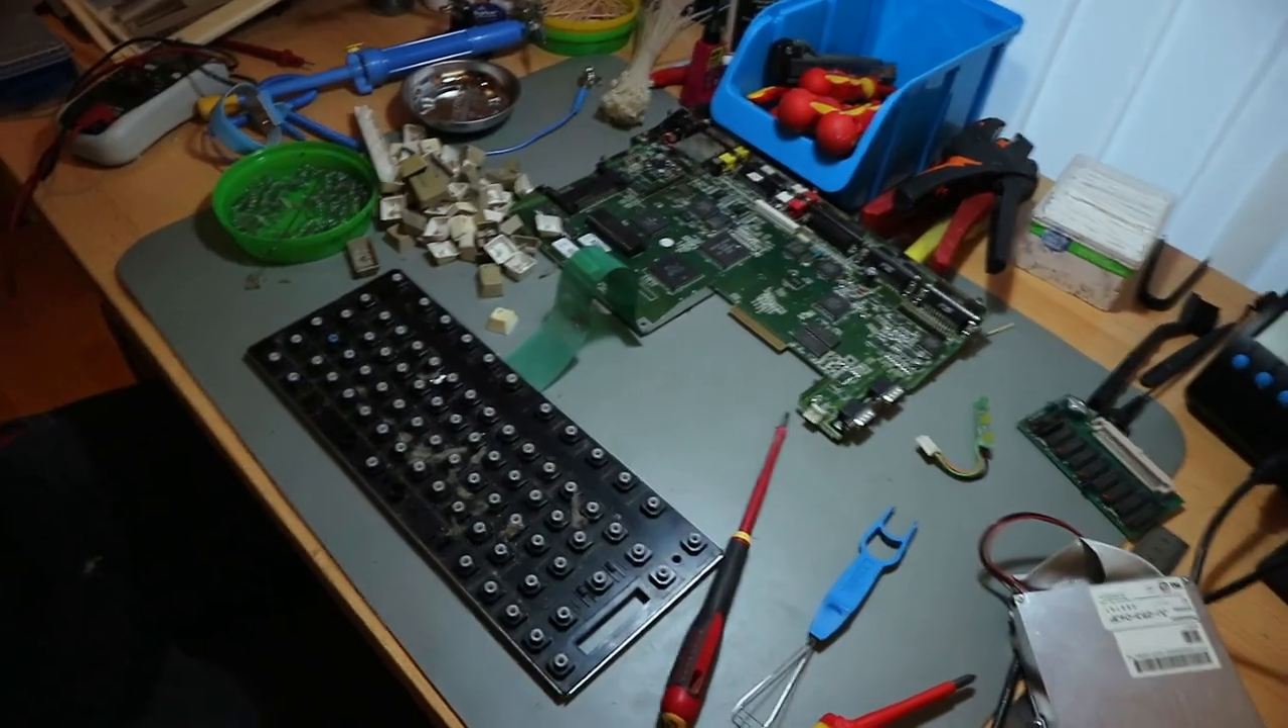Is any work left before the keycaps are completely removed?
No.